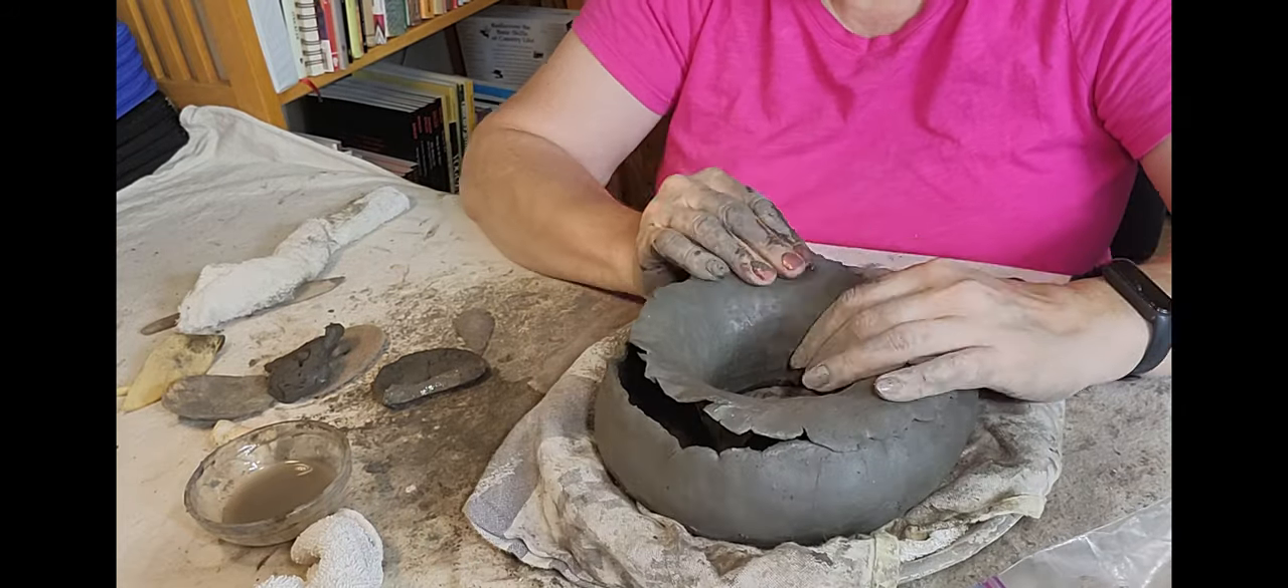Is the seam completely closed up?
No.